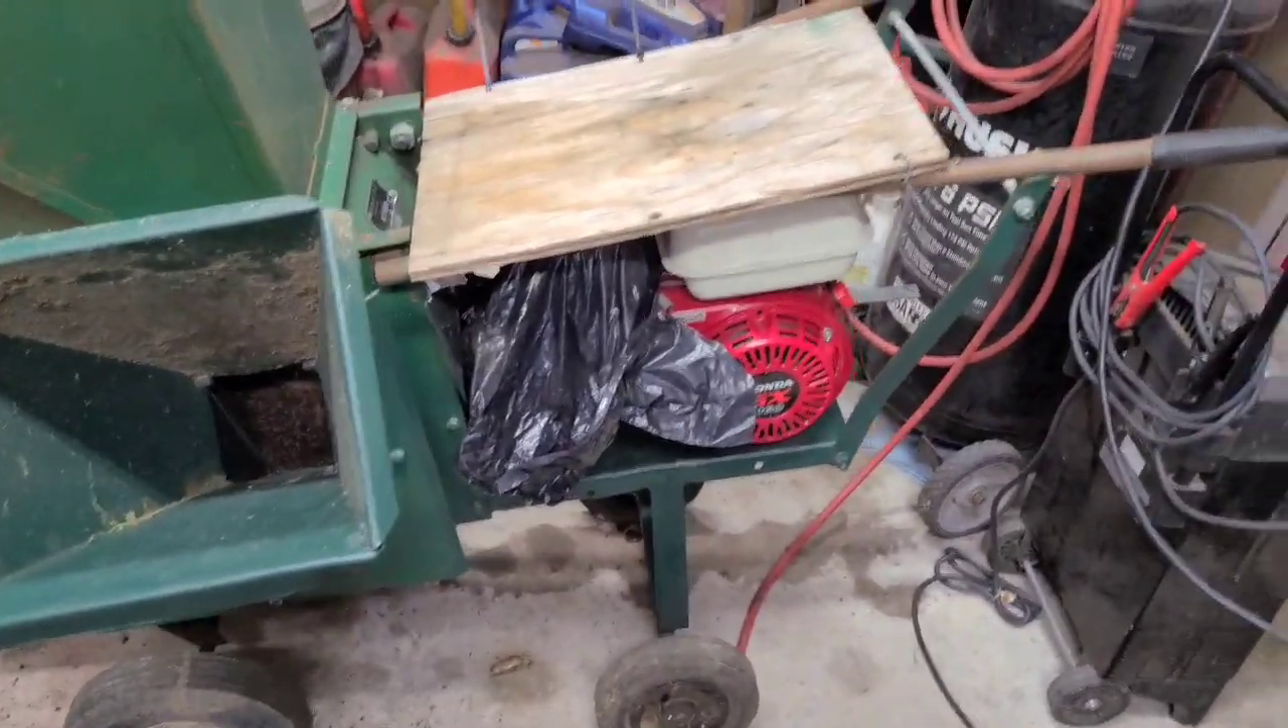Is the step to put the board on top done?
Yes.